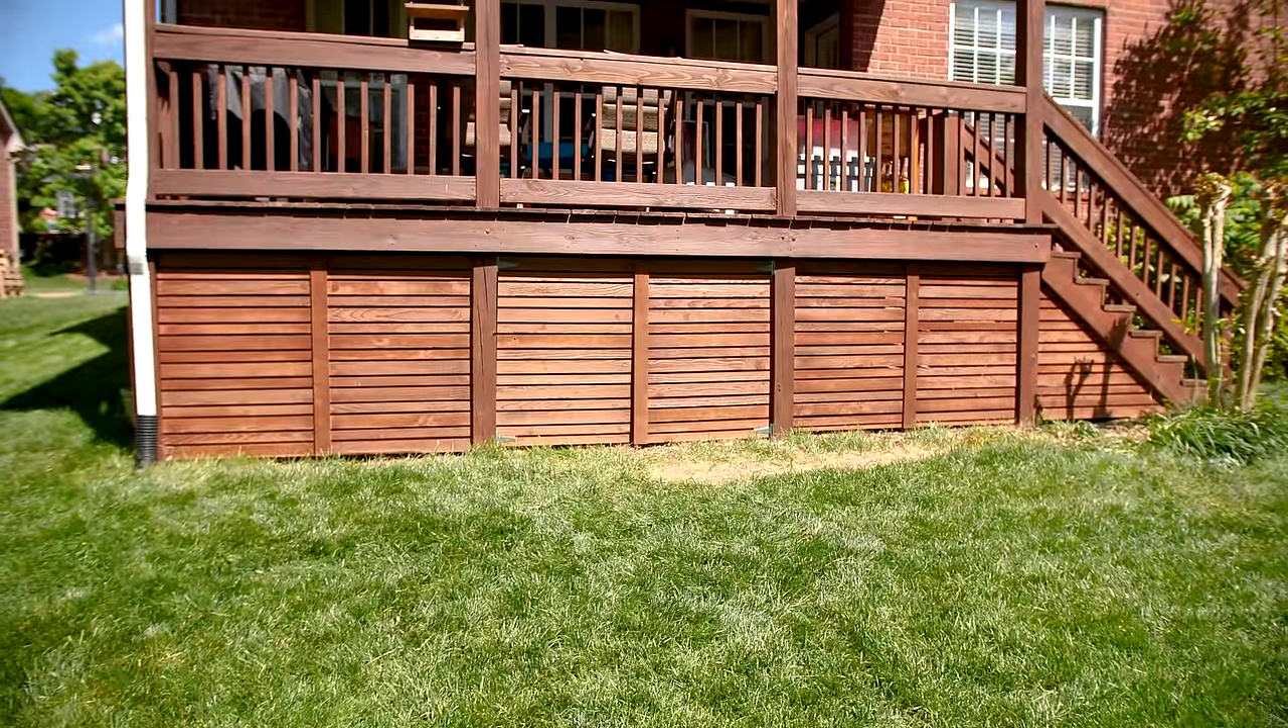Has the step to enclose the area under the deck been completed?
Yes.